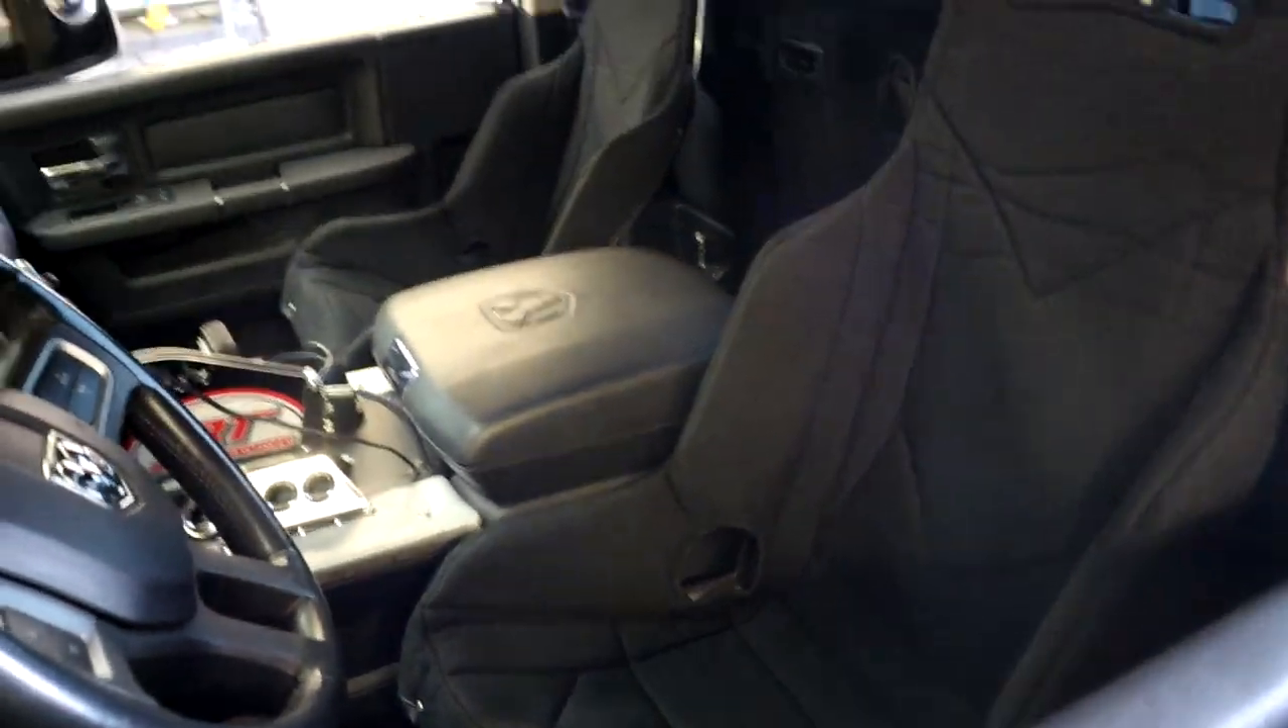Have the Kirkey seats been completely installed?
Yes.